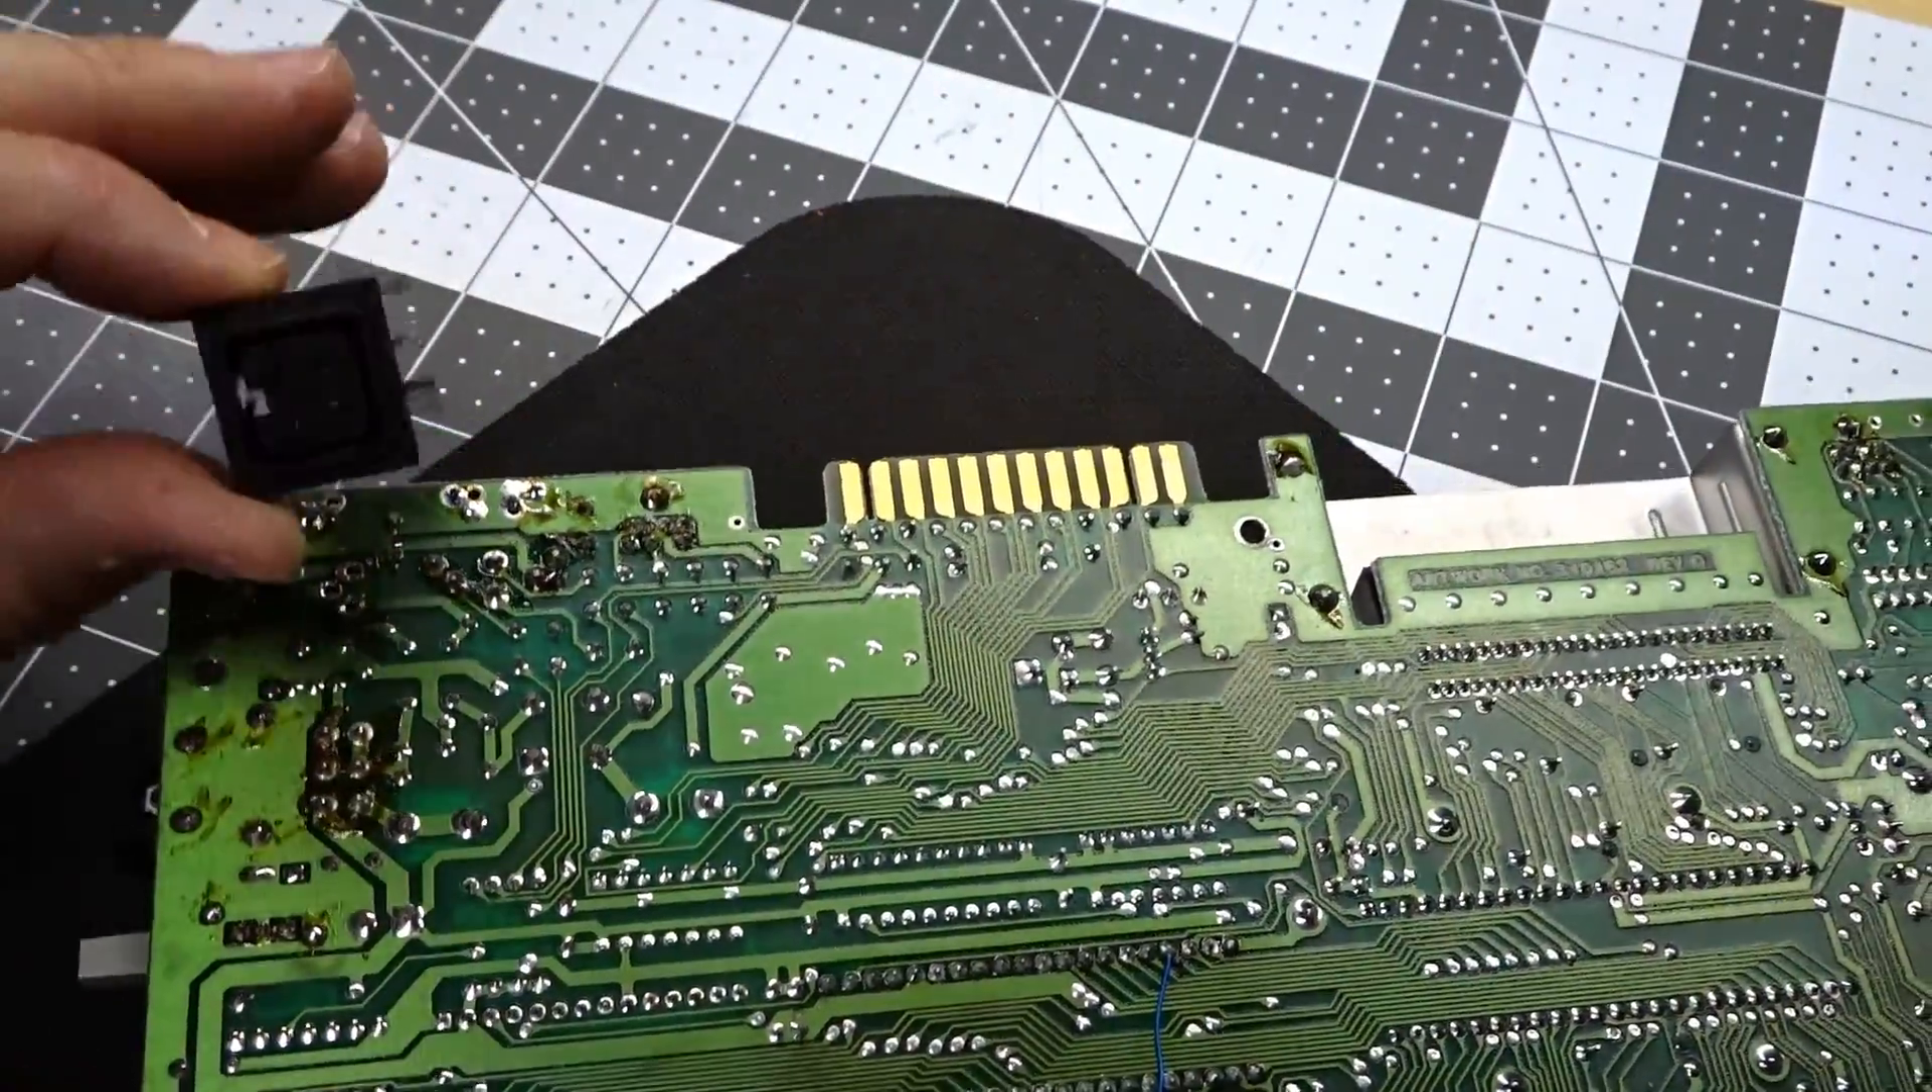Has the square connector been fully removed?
Yes.